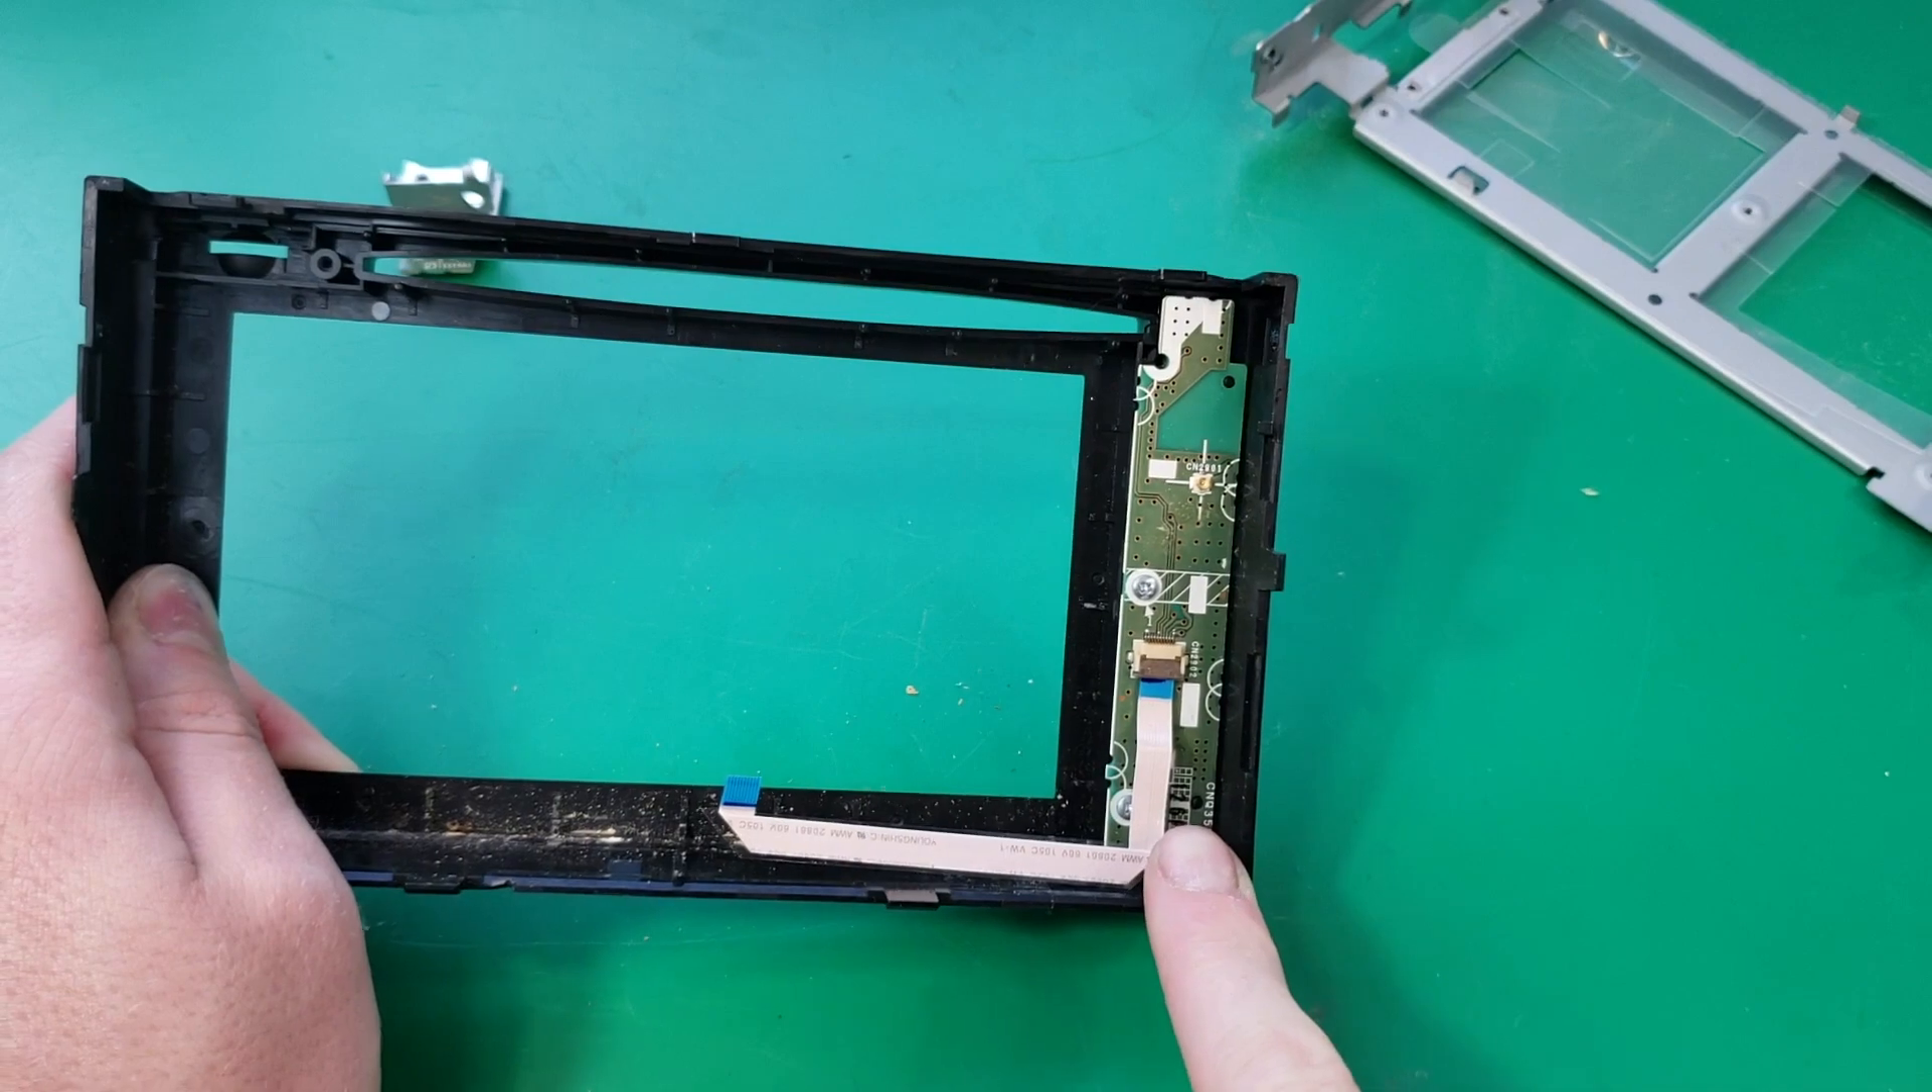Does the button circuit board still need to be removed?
Yes.